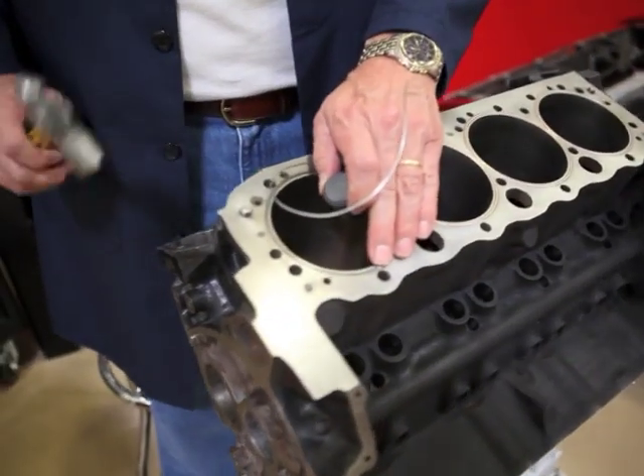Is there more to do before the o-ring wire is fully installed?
Yes.